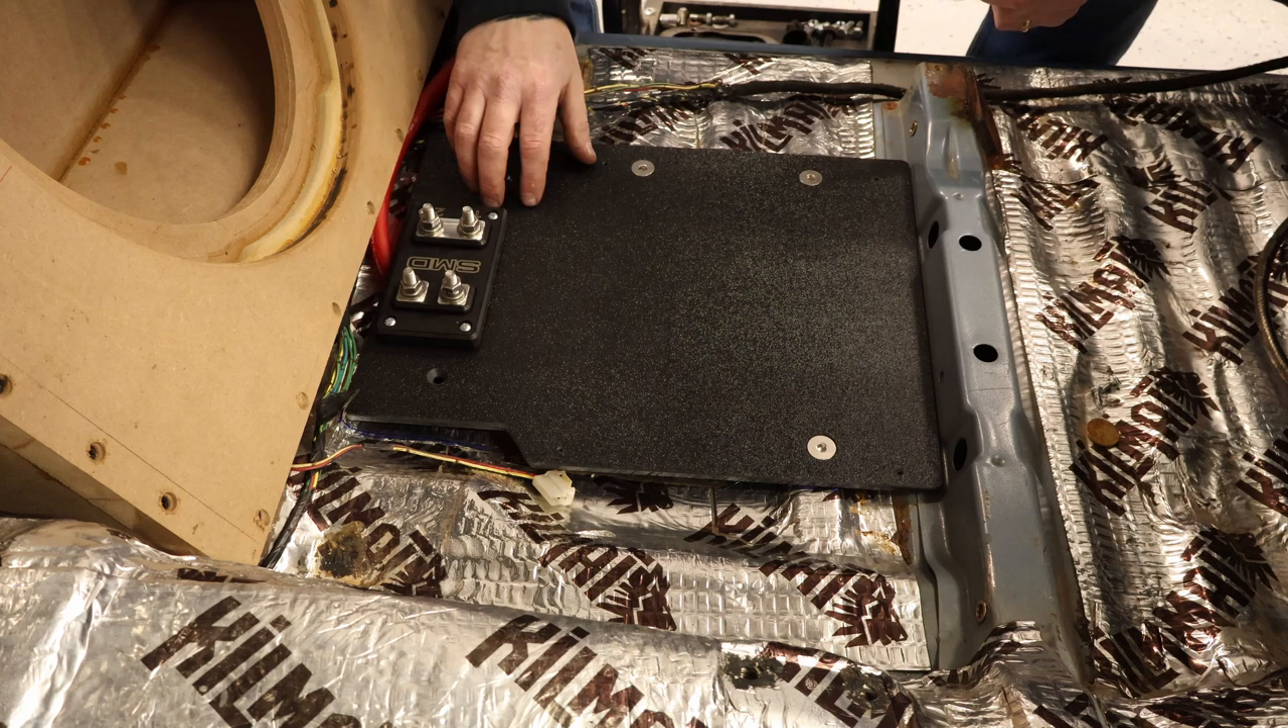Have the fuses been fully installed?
No.